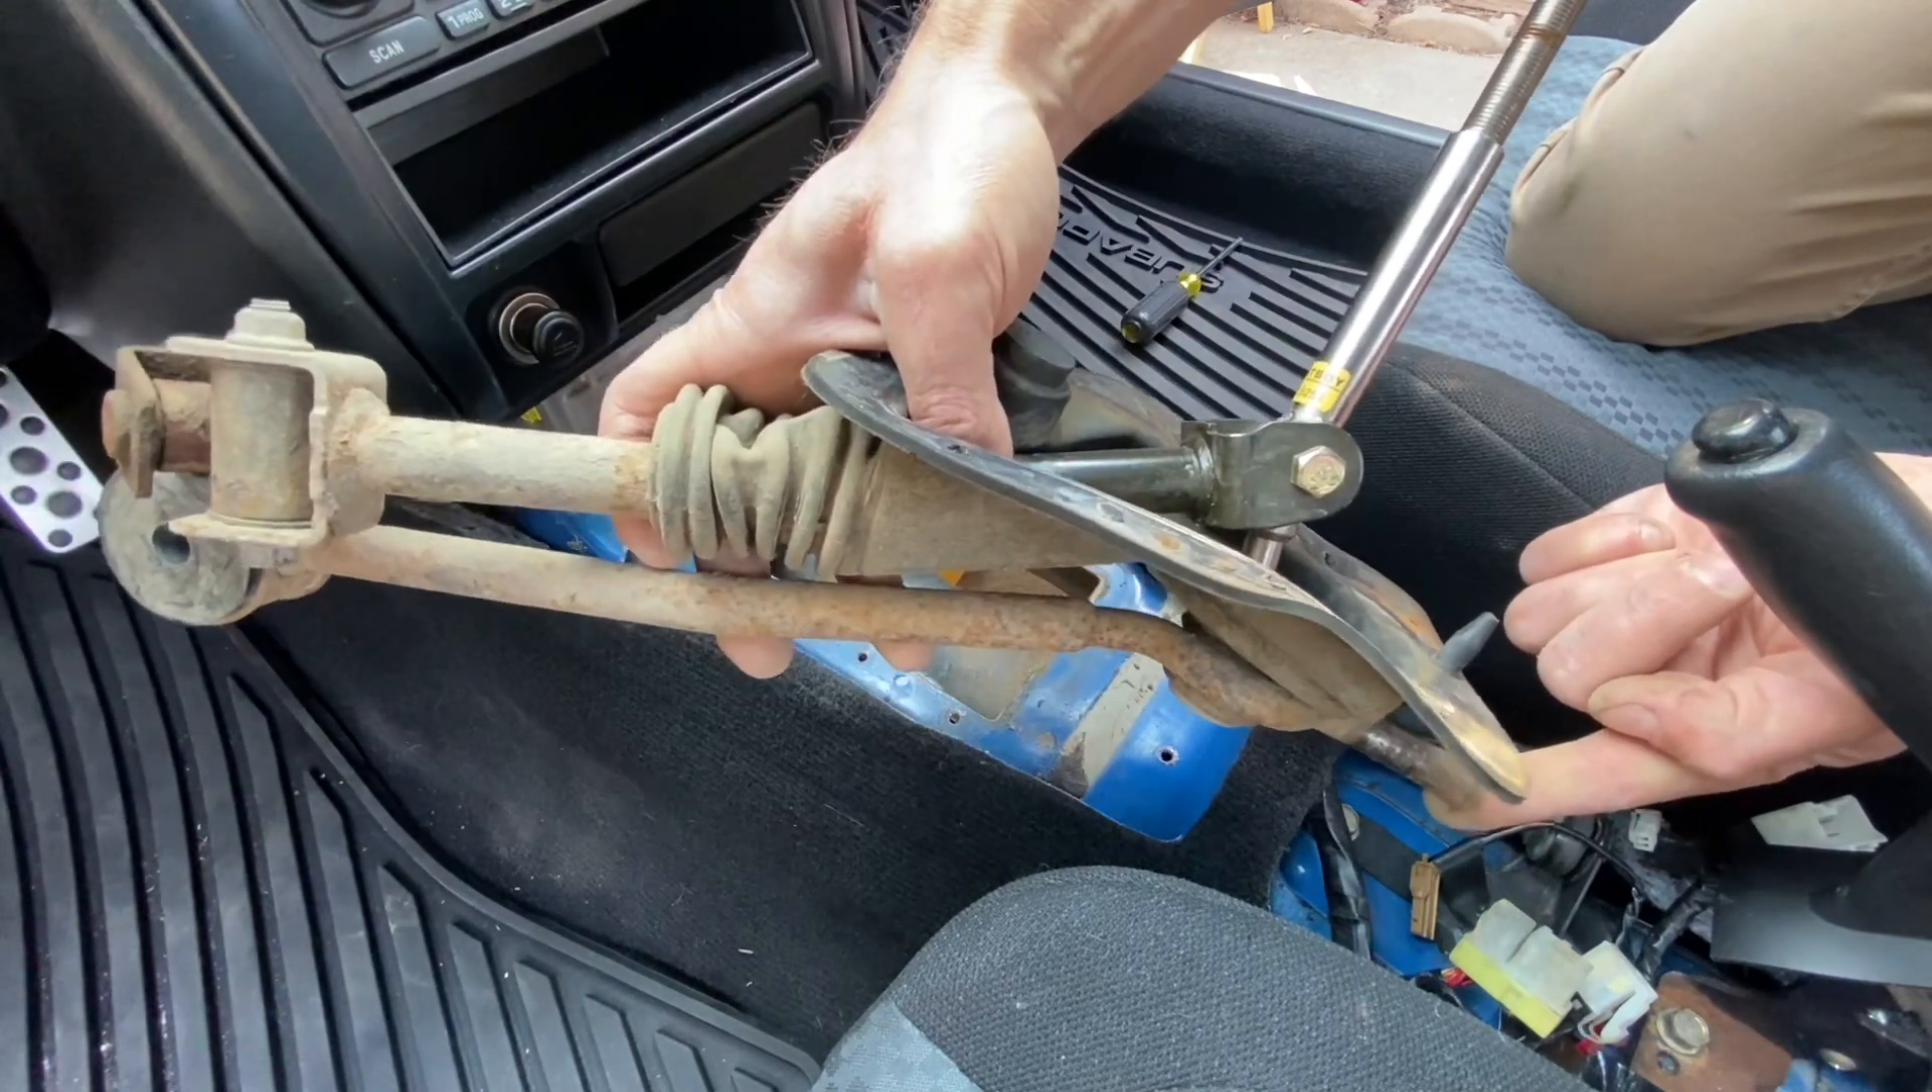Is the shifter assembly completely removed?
Yes.